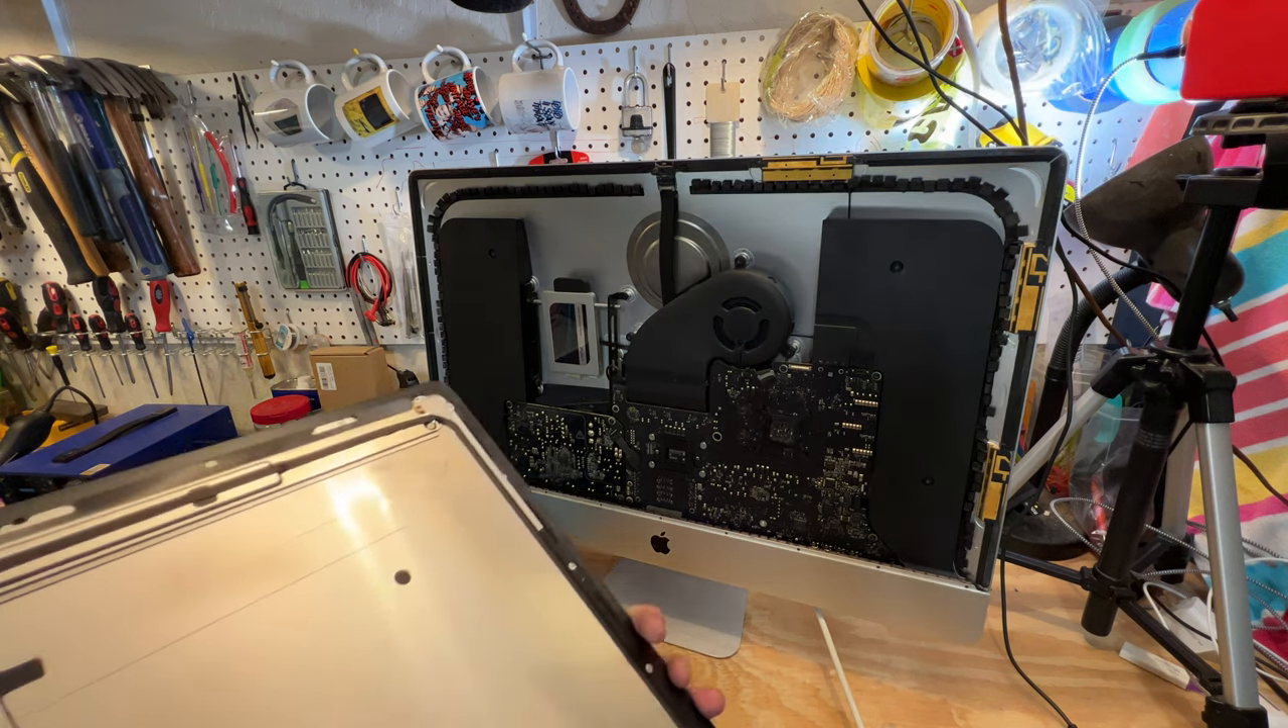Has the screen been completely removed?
Yes.